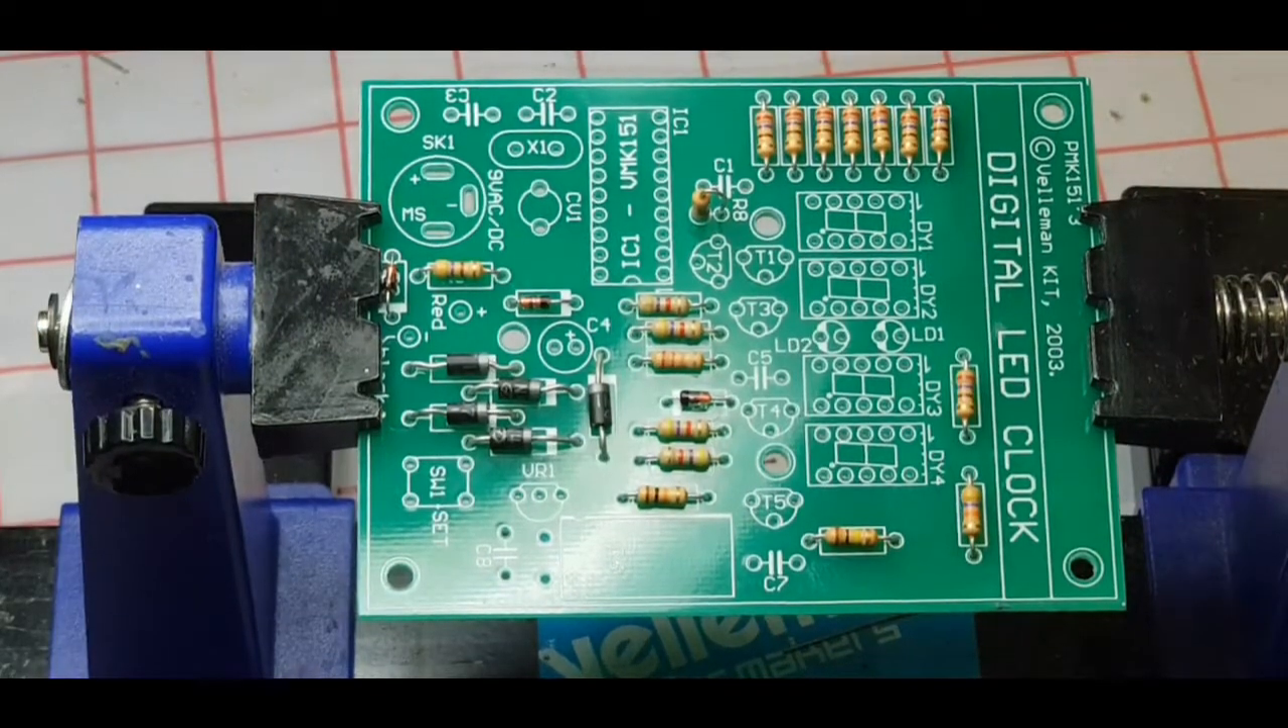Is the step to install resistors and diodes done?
Yes.